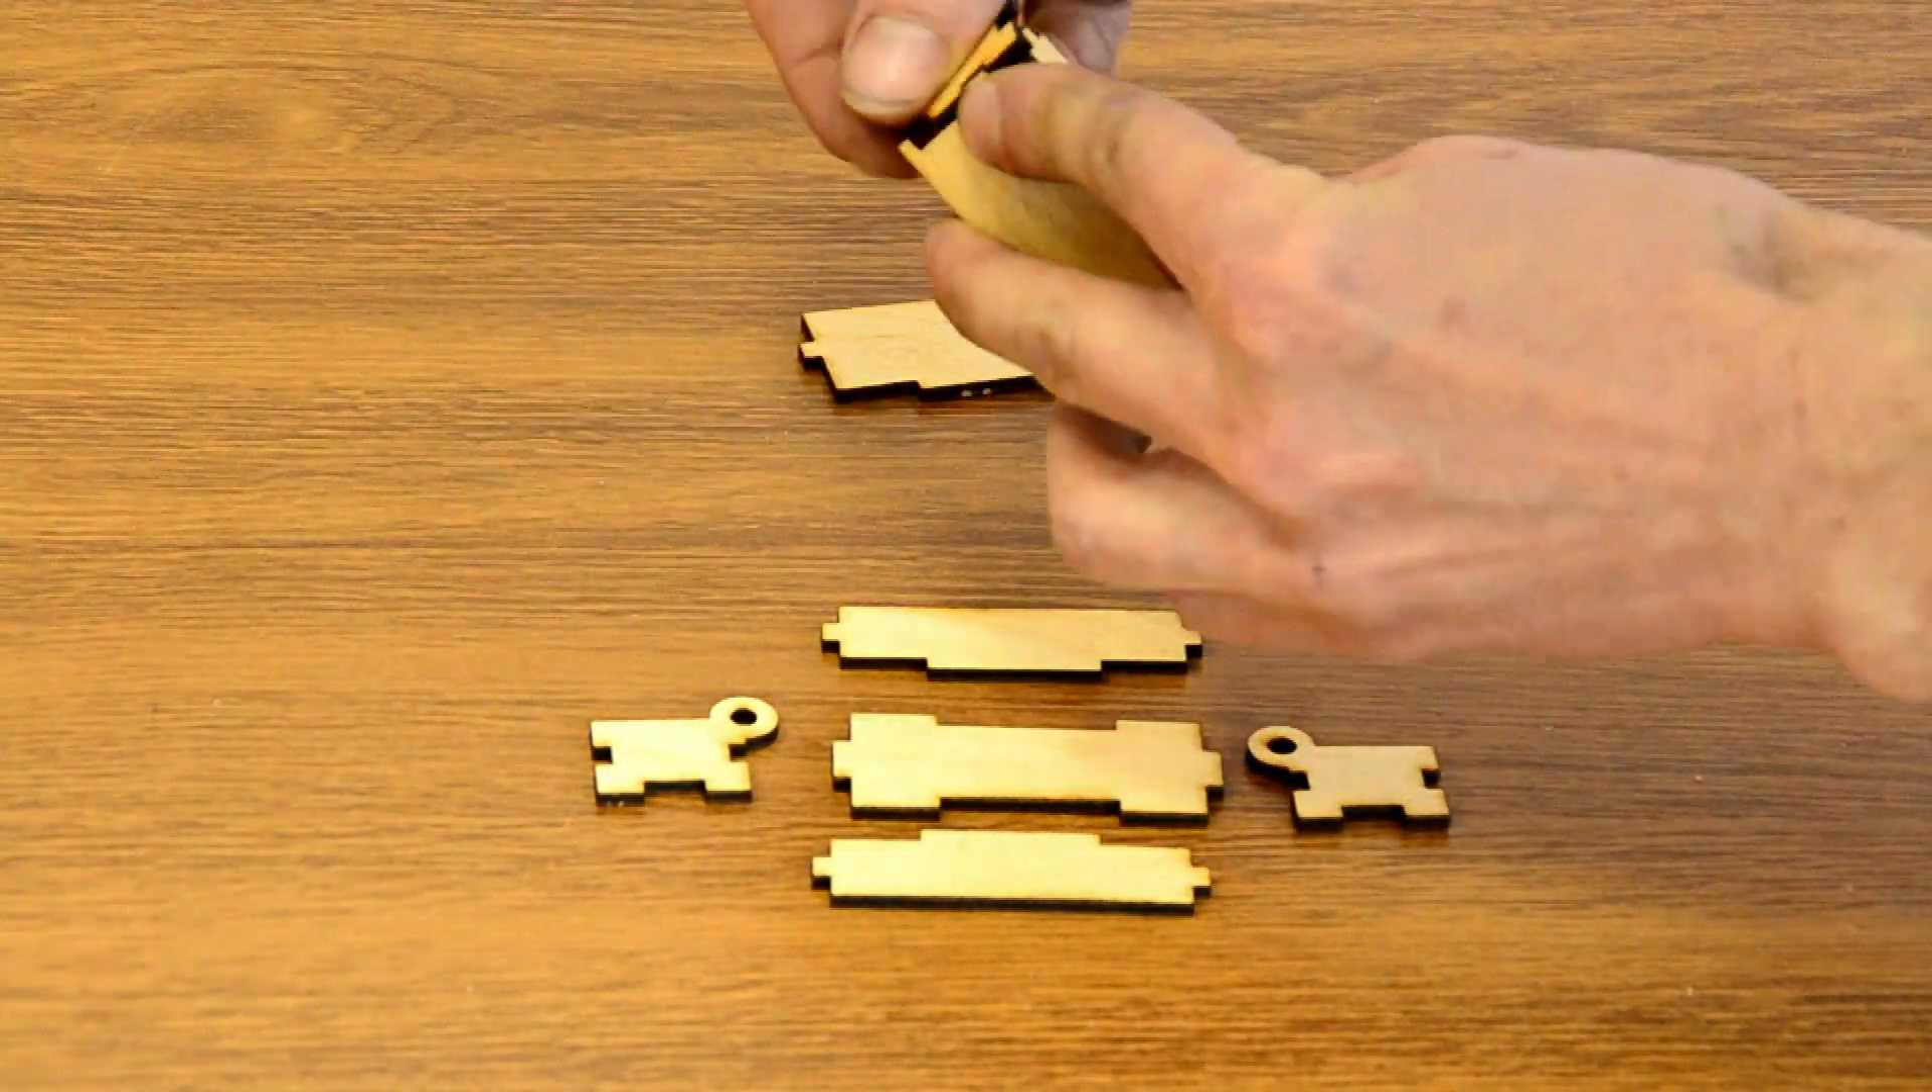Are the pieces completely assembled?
No.